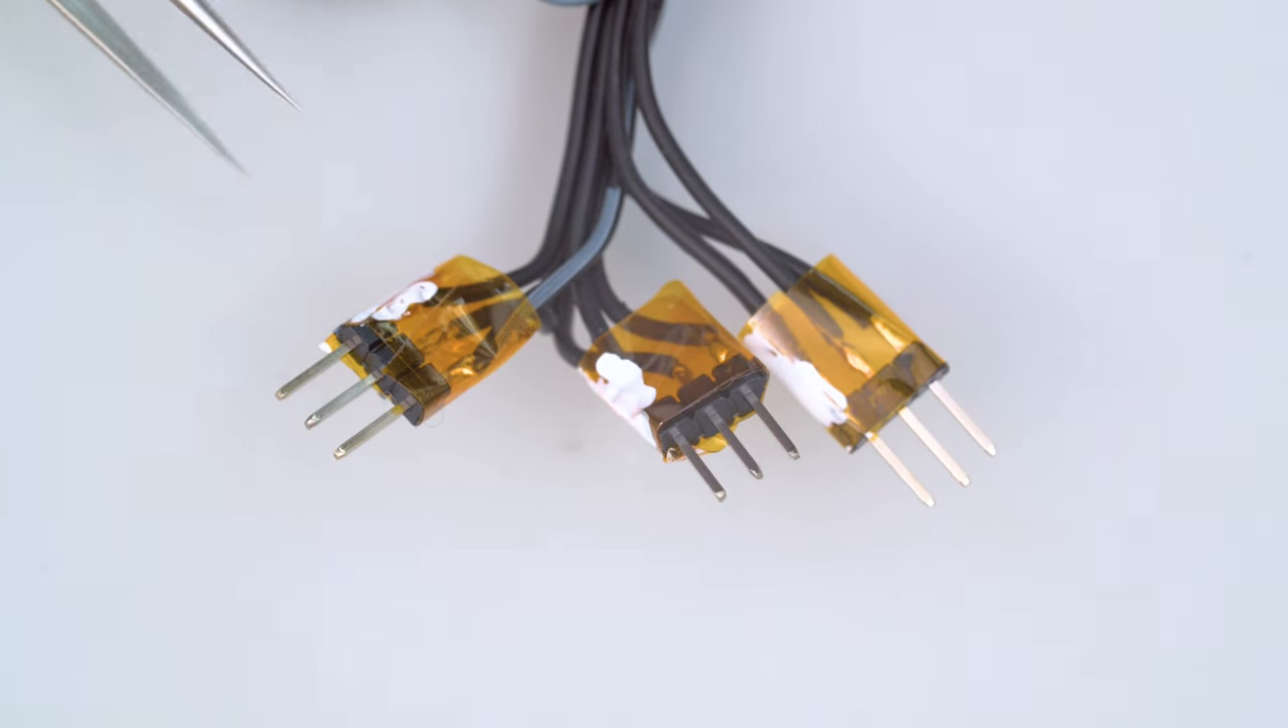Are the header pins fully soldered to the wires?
Yes.